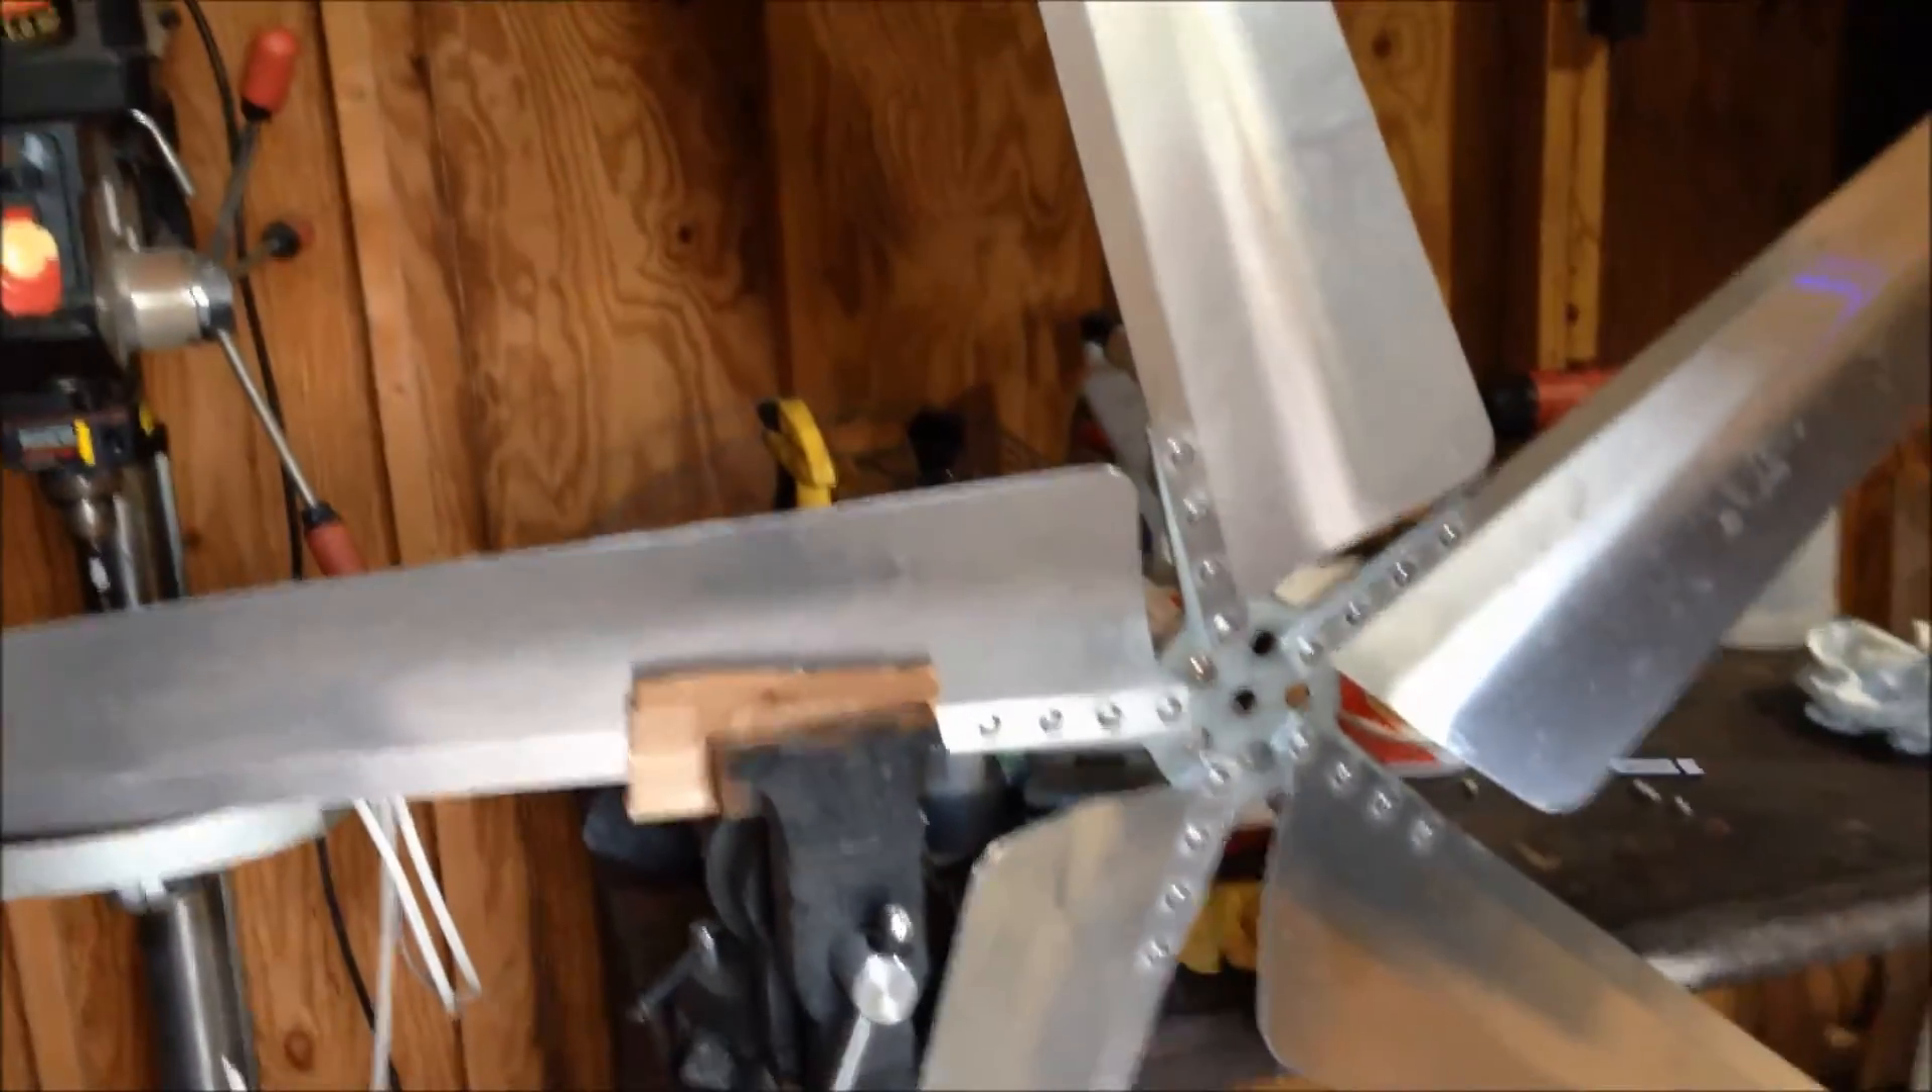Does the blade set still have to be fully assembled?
No.